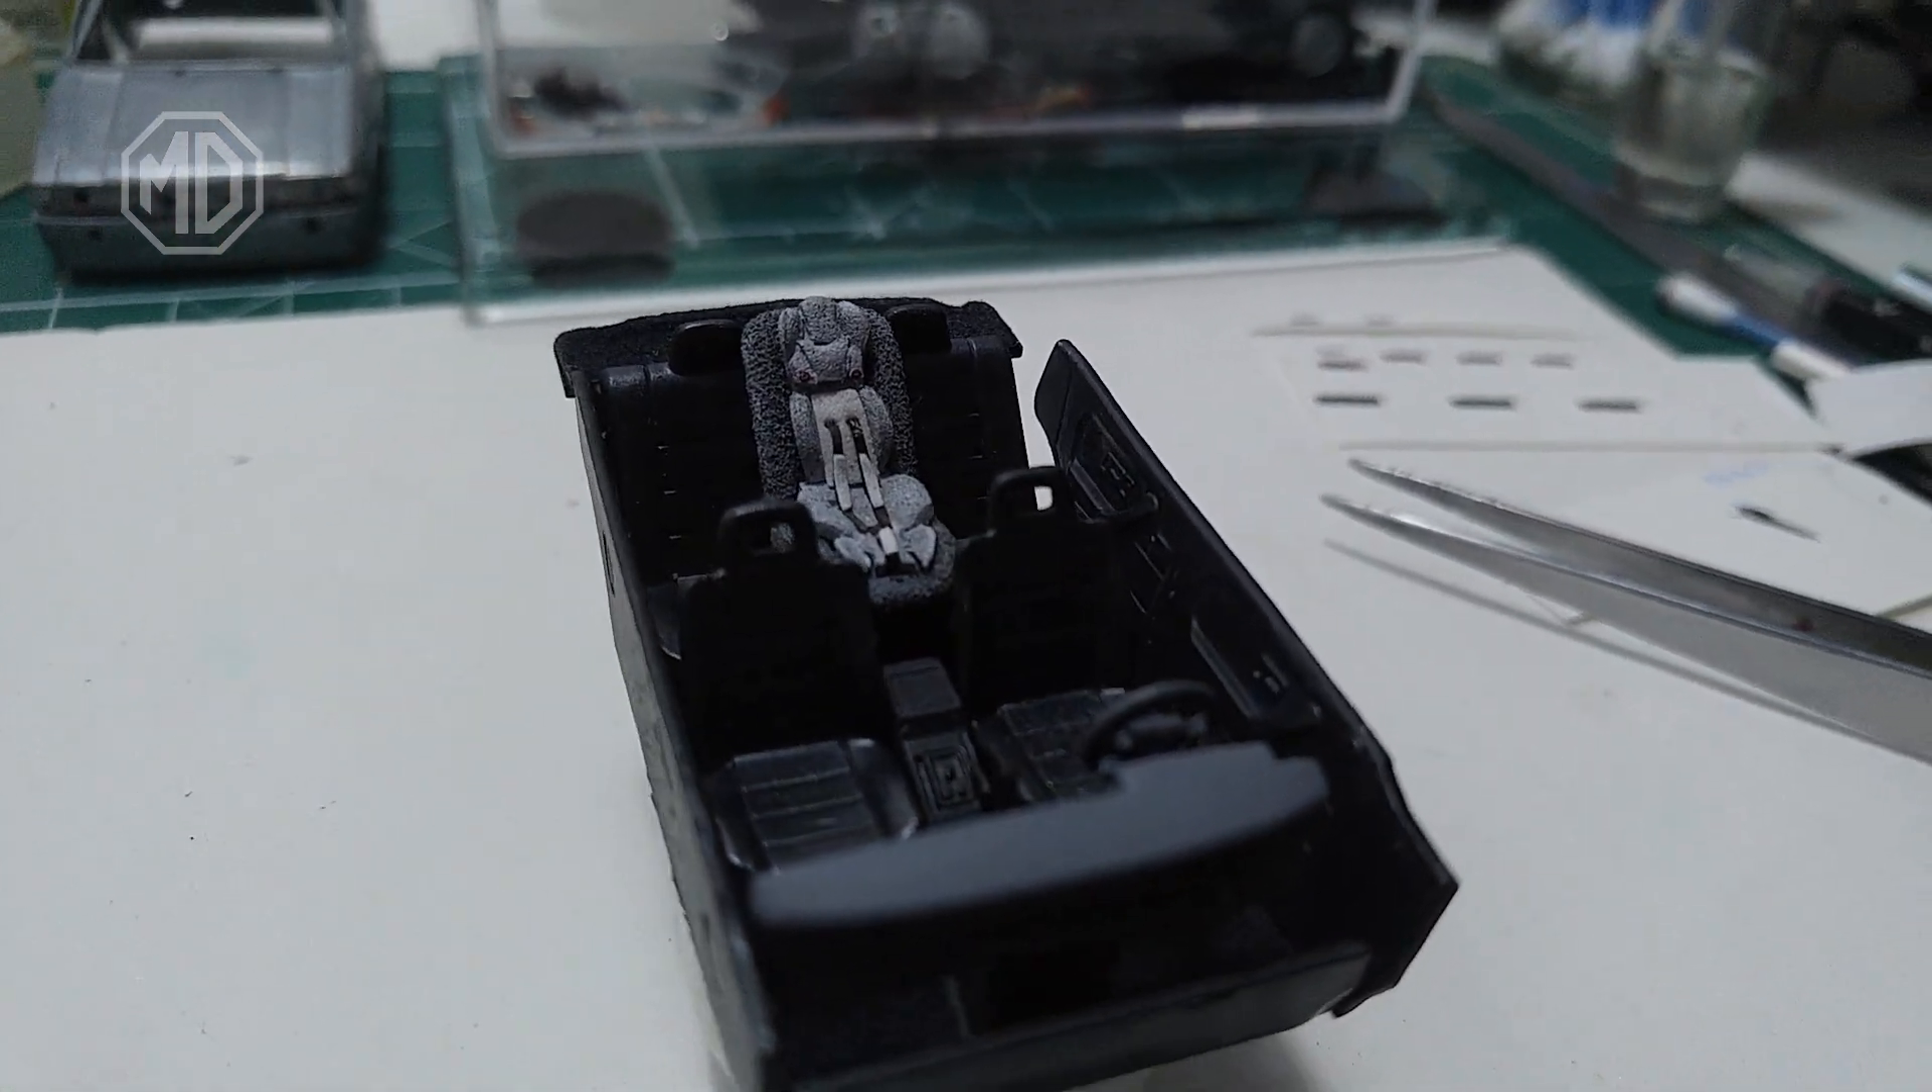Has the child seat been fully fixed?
Yes.